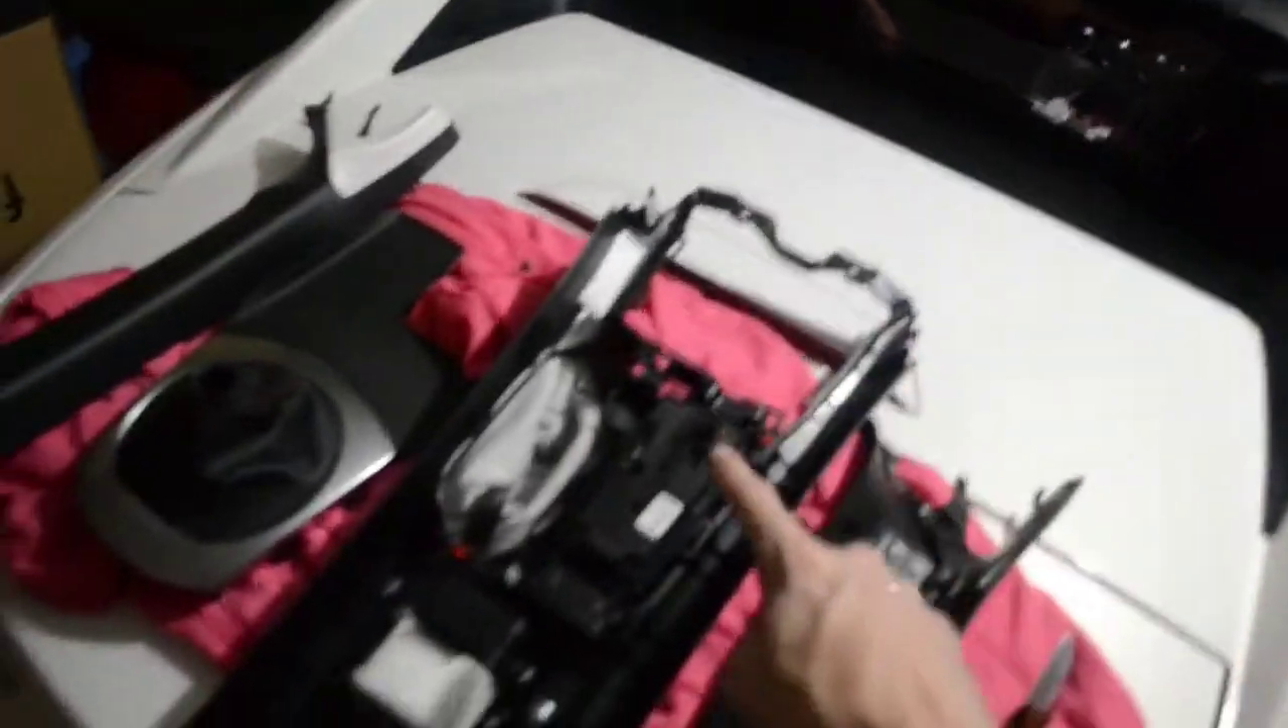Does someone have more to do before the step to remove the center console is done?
No.